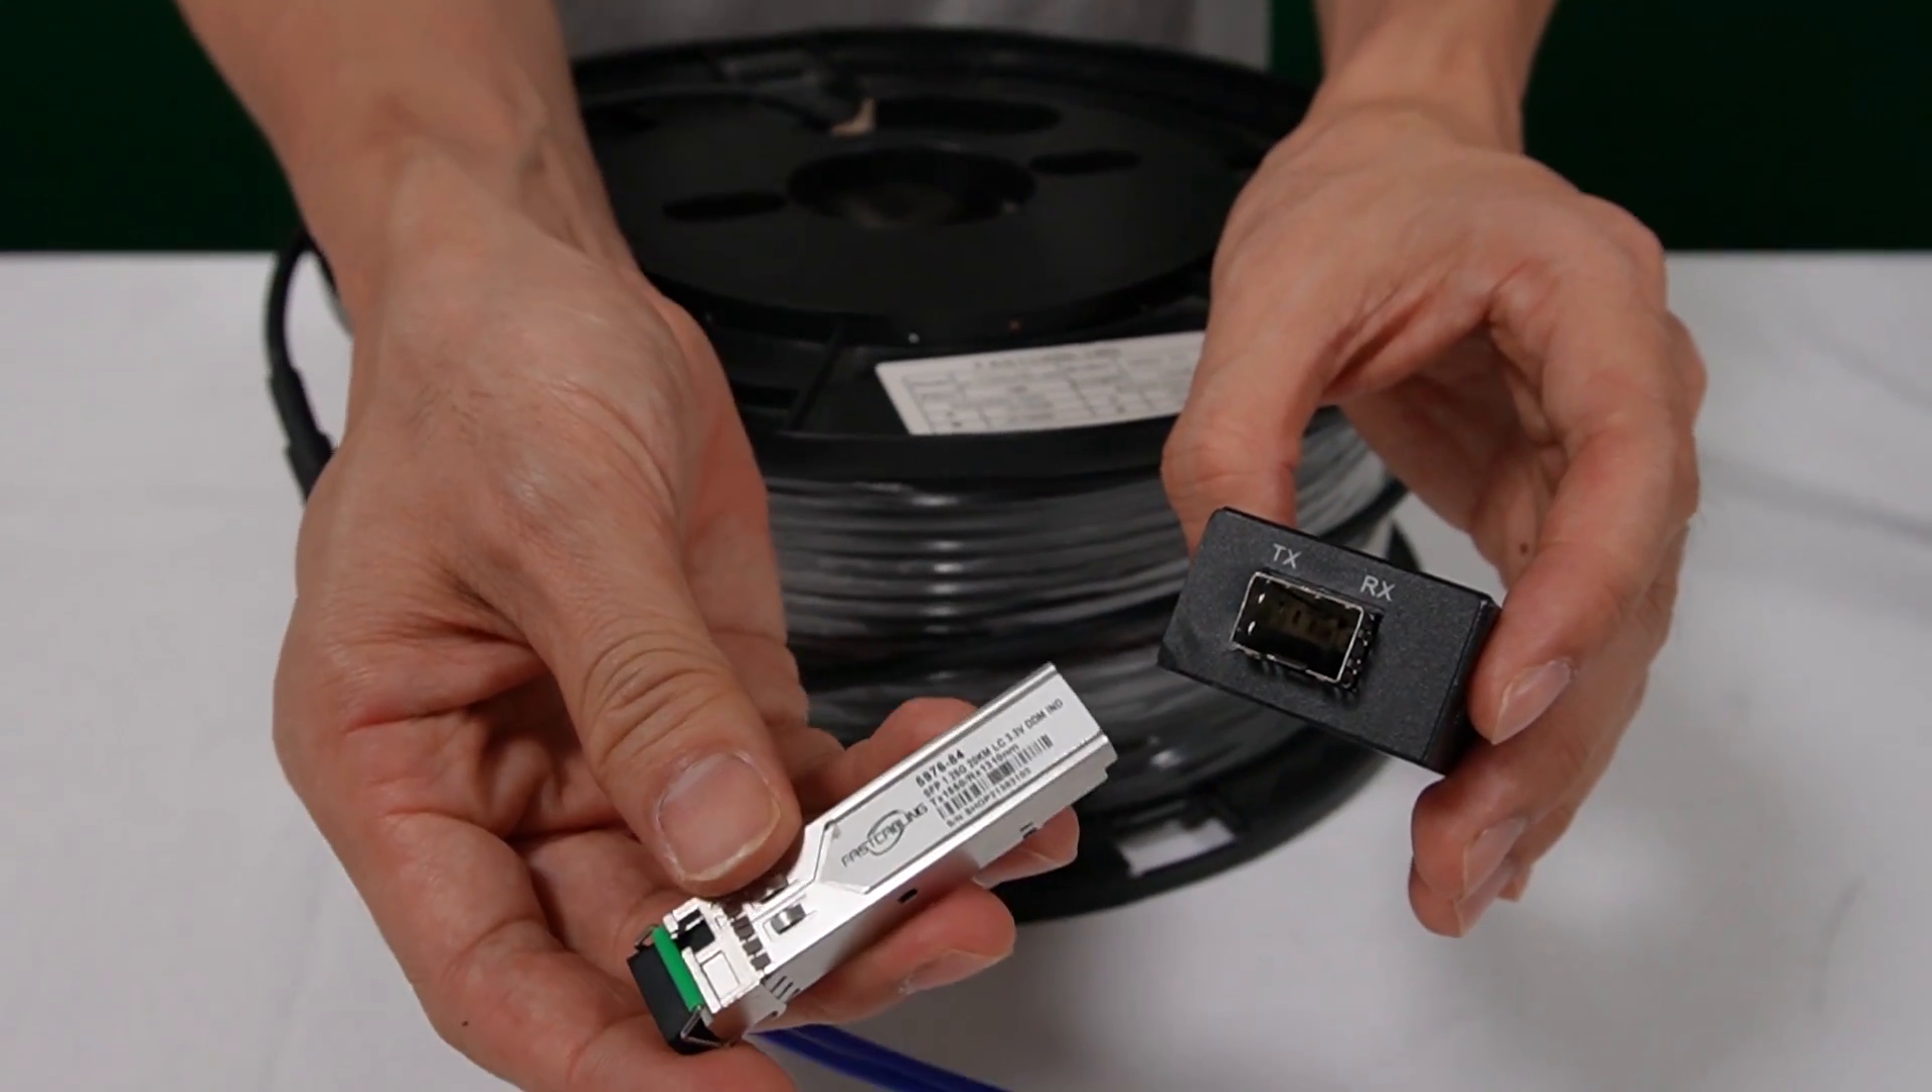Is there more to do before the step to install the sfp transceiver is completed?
Yes.